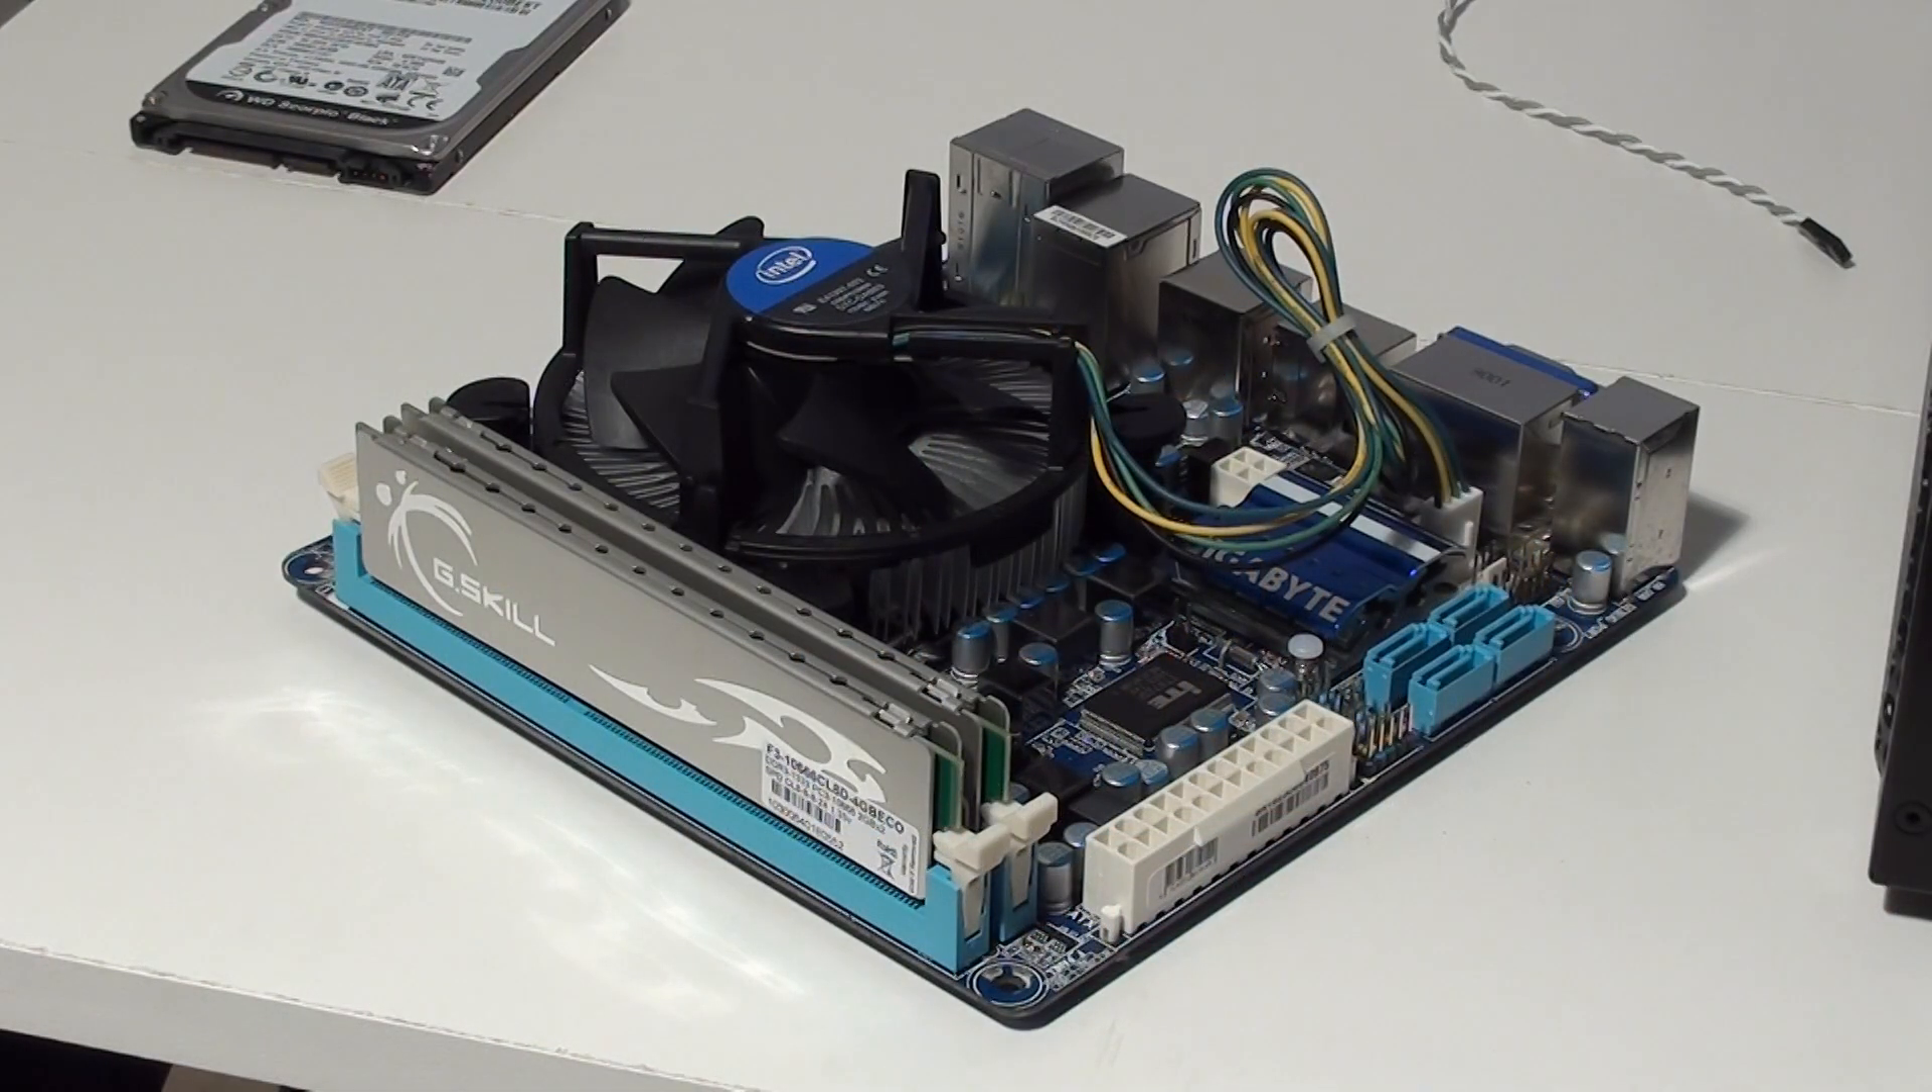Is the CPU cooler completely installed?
Yes.